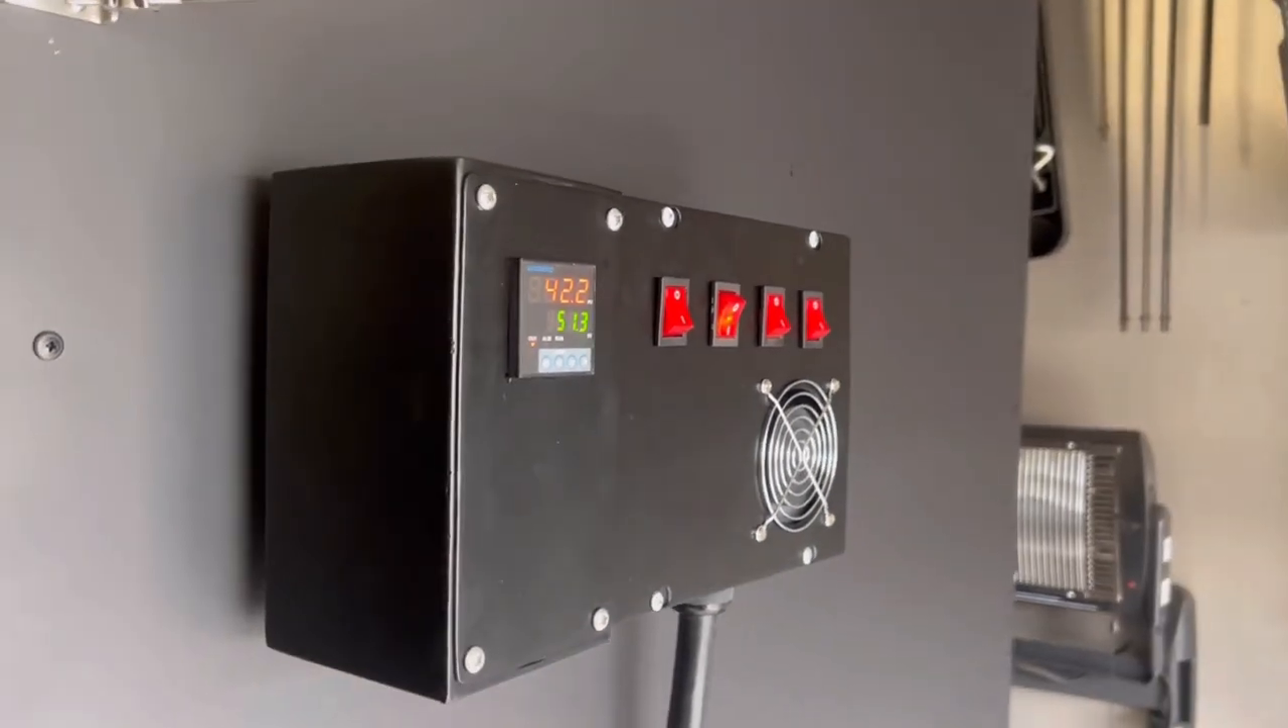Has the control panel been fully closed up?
Yes.